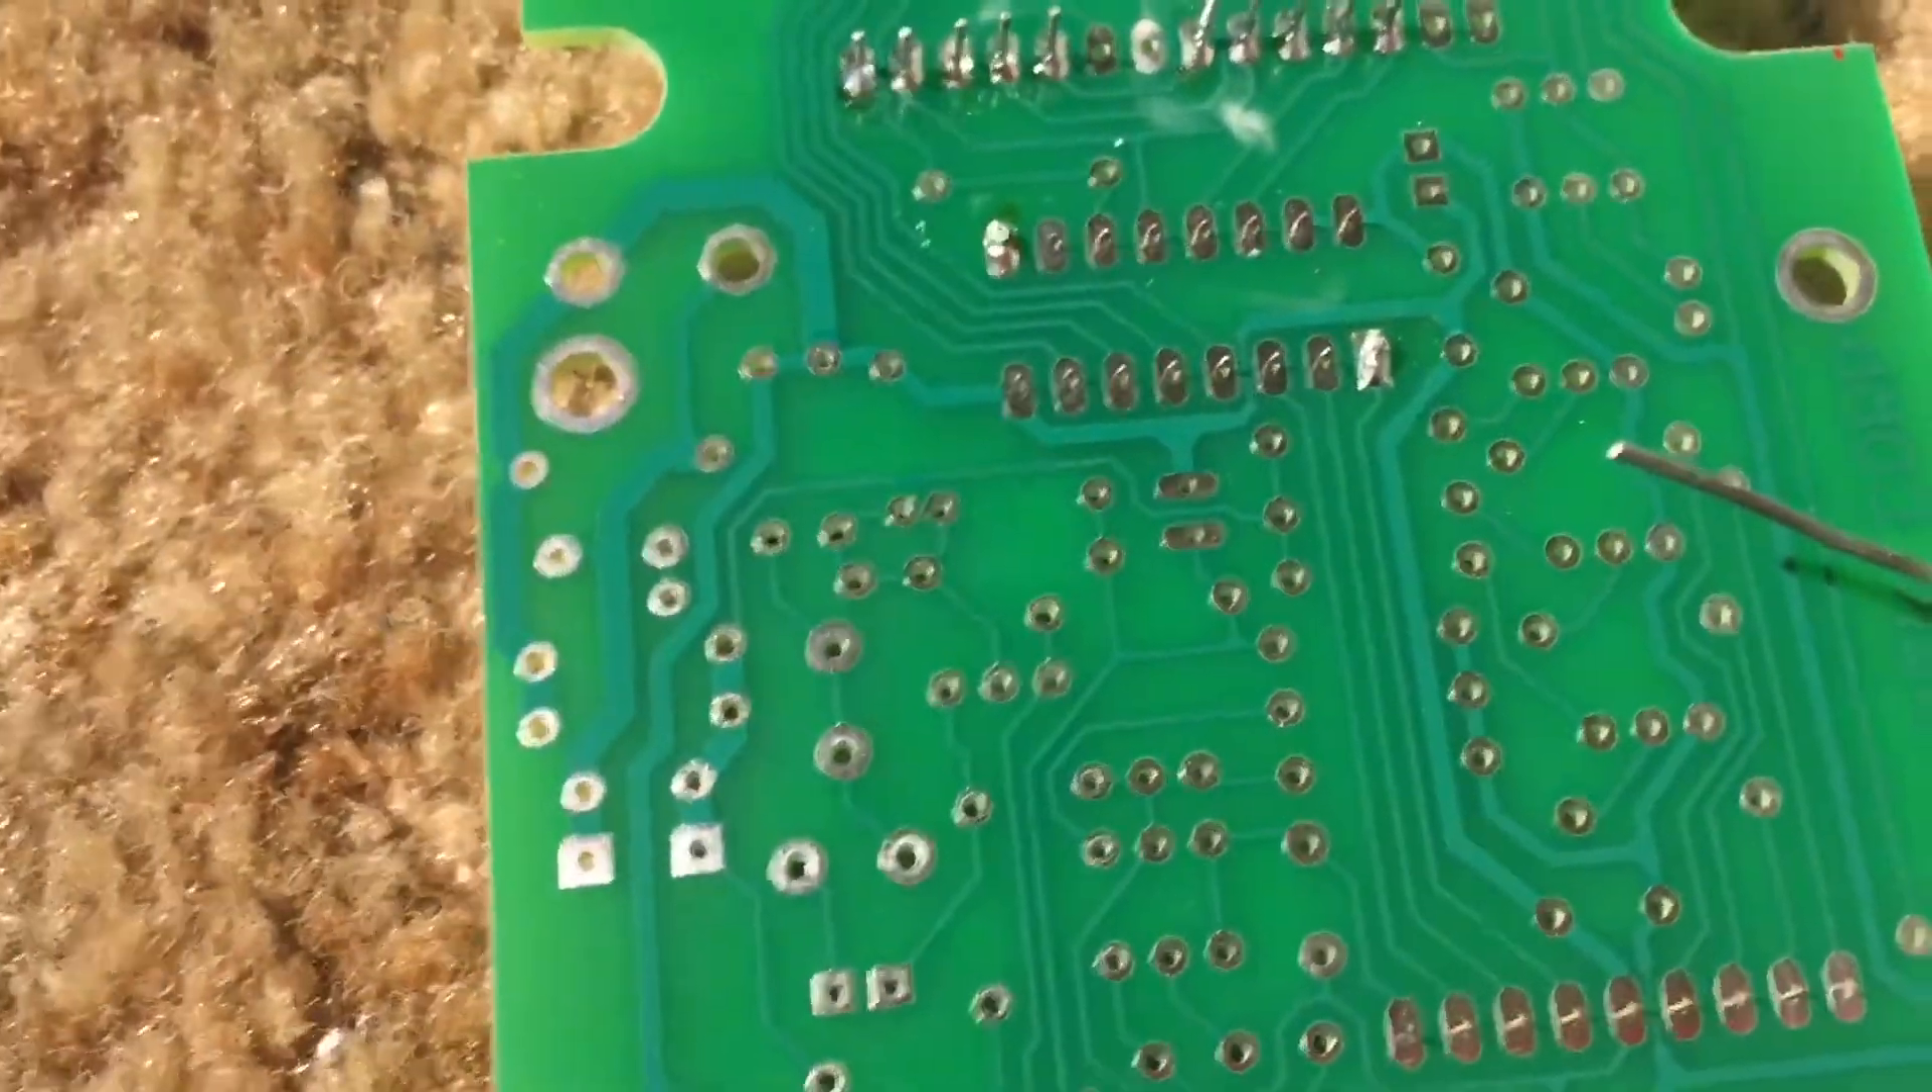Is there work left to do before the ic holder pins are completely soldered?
Yes.